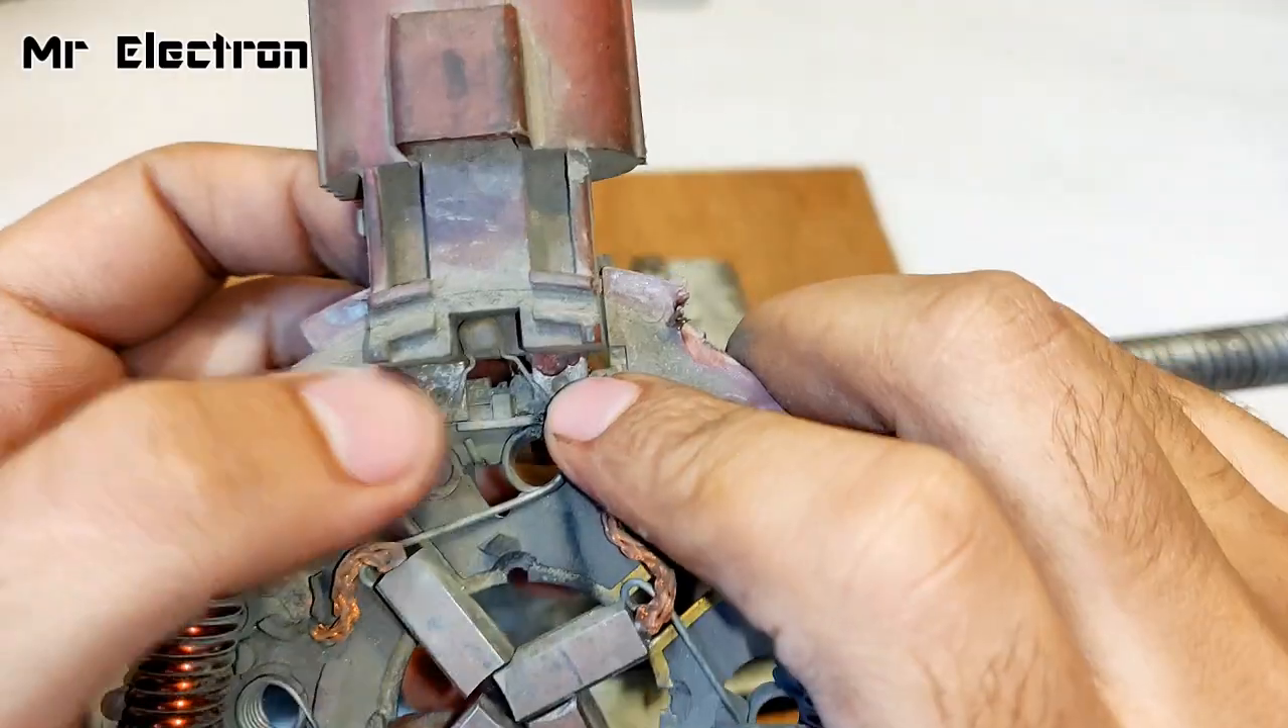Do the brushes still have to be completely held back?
Yes.